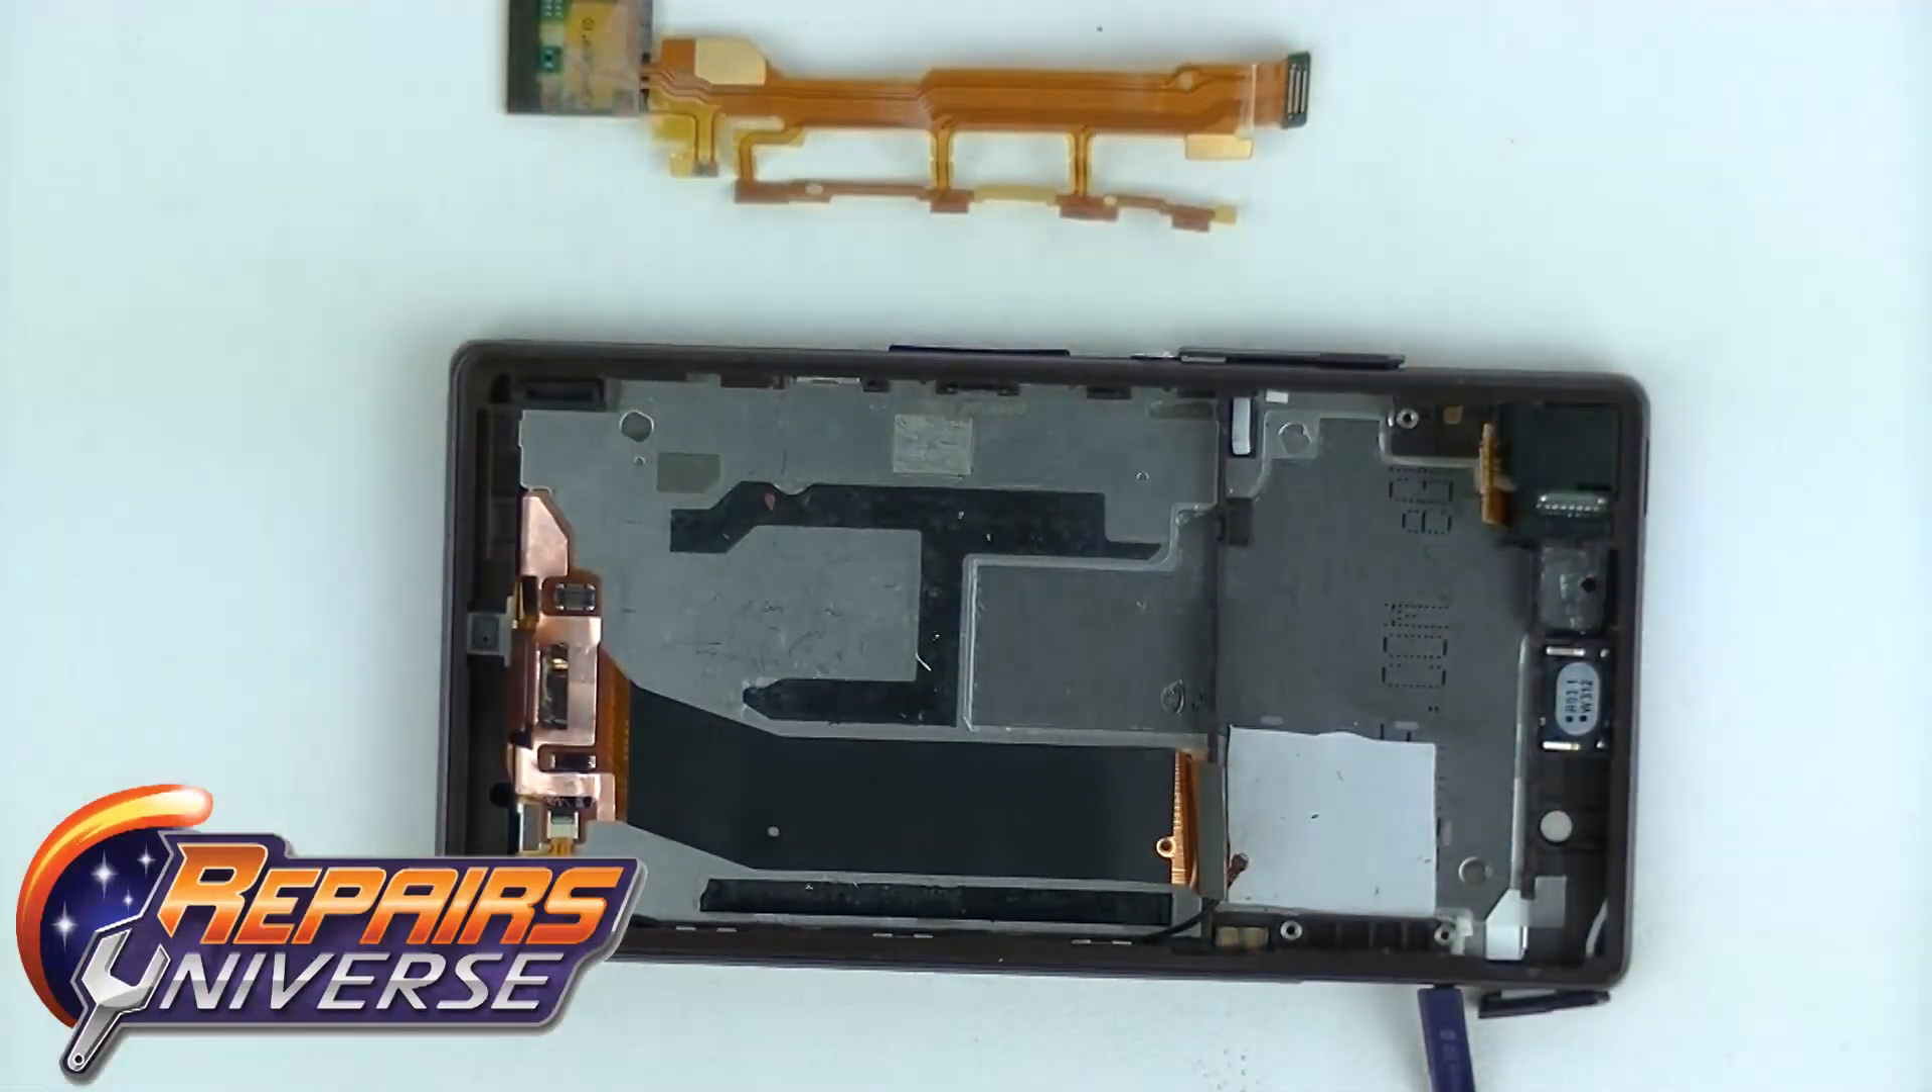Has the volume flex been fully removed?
Yes.